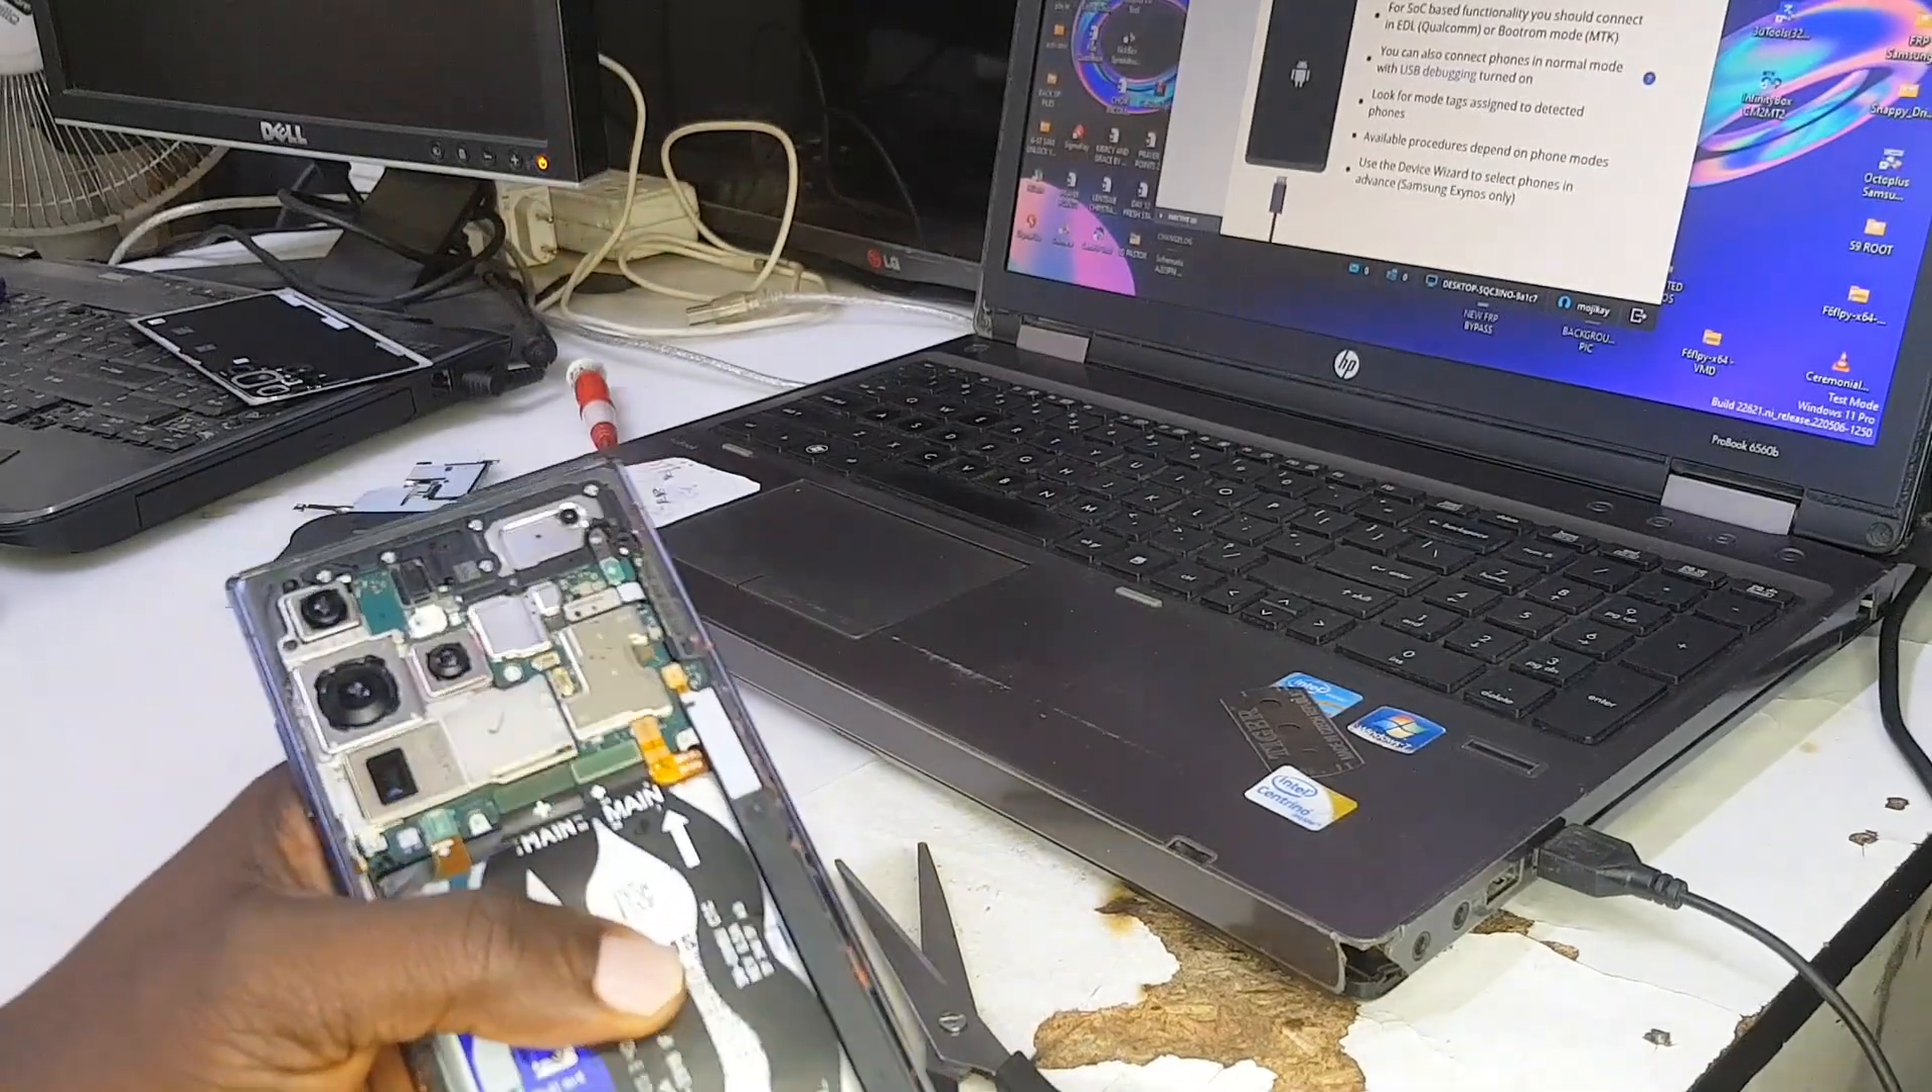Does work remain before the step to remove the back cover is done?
No.